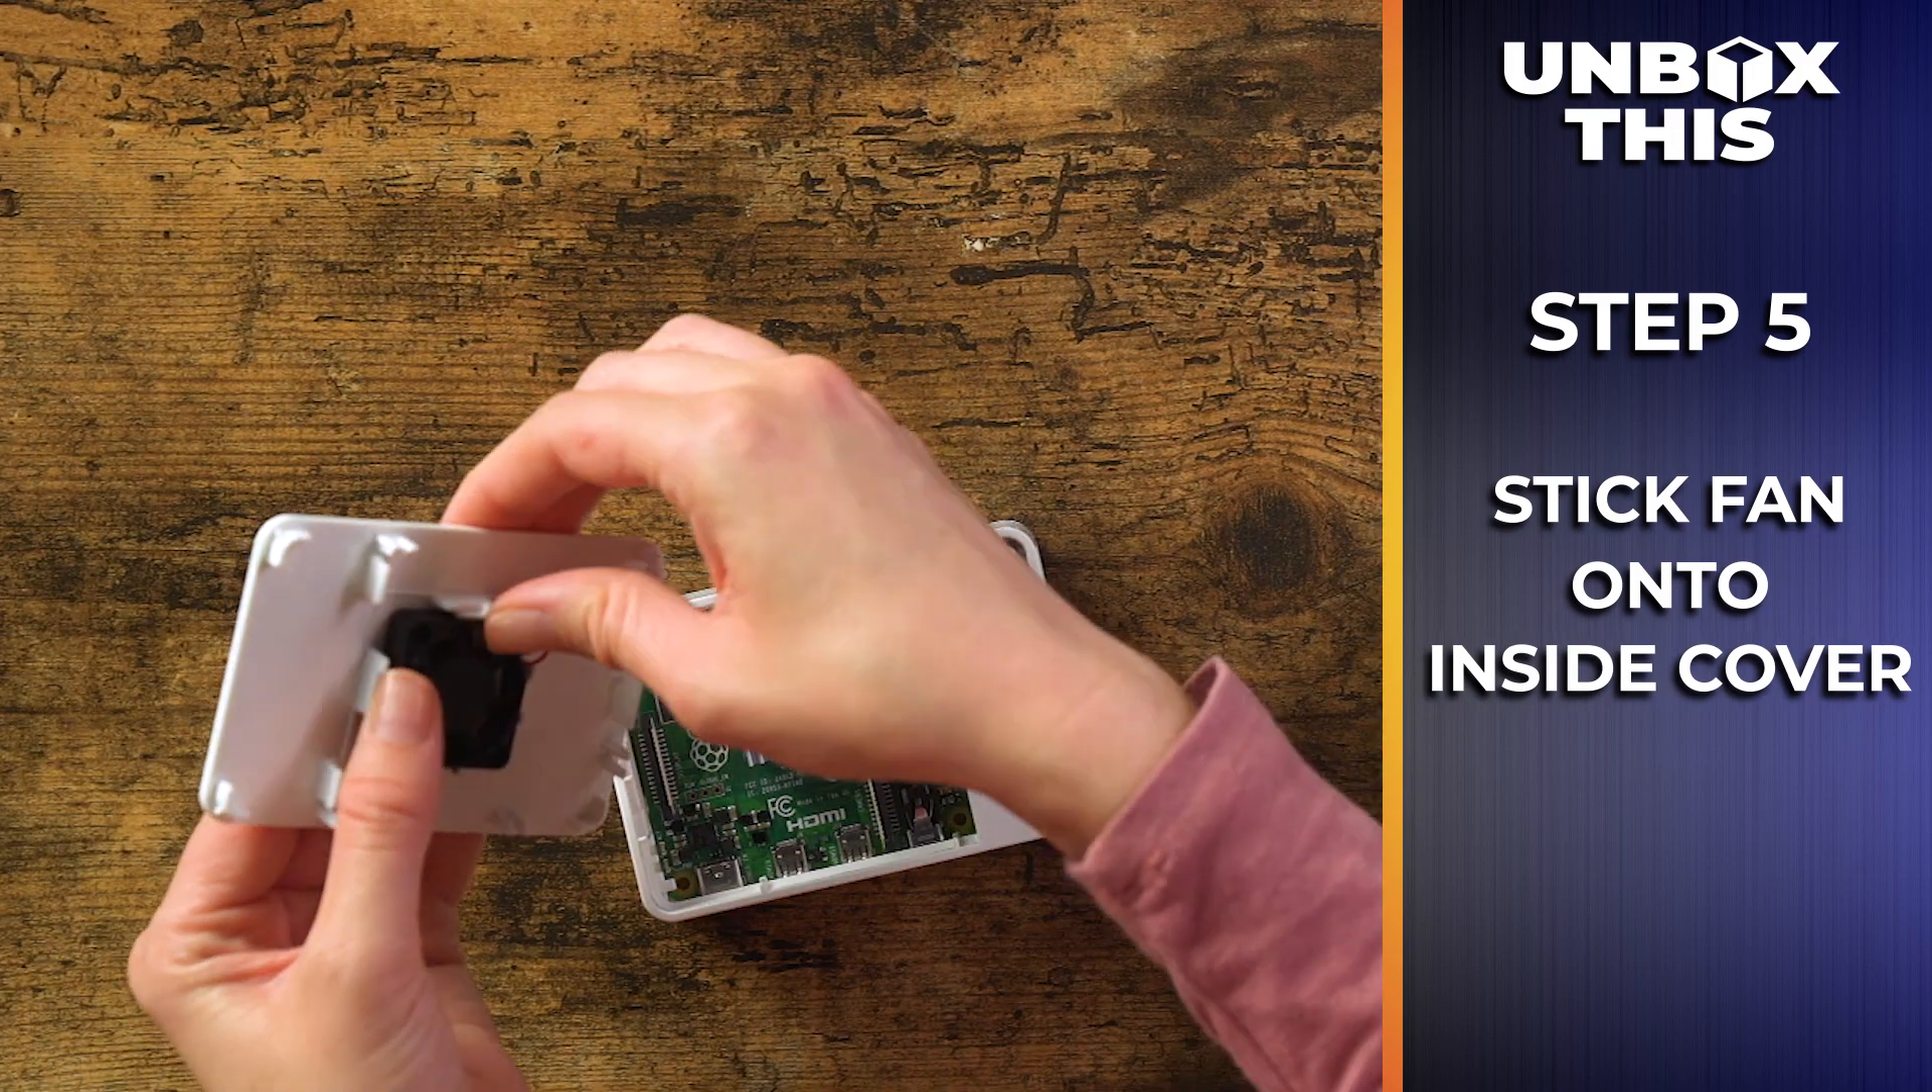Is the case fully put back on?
No.